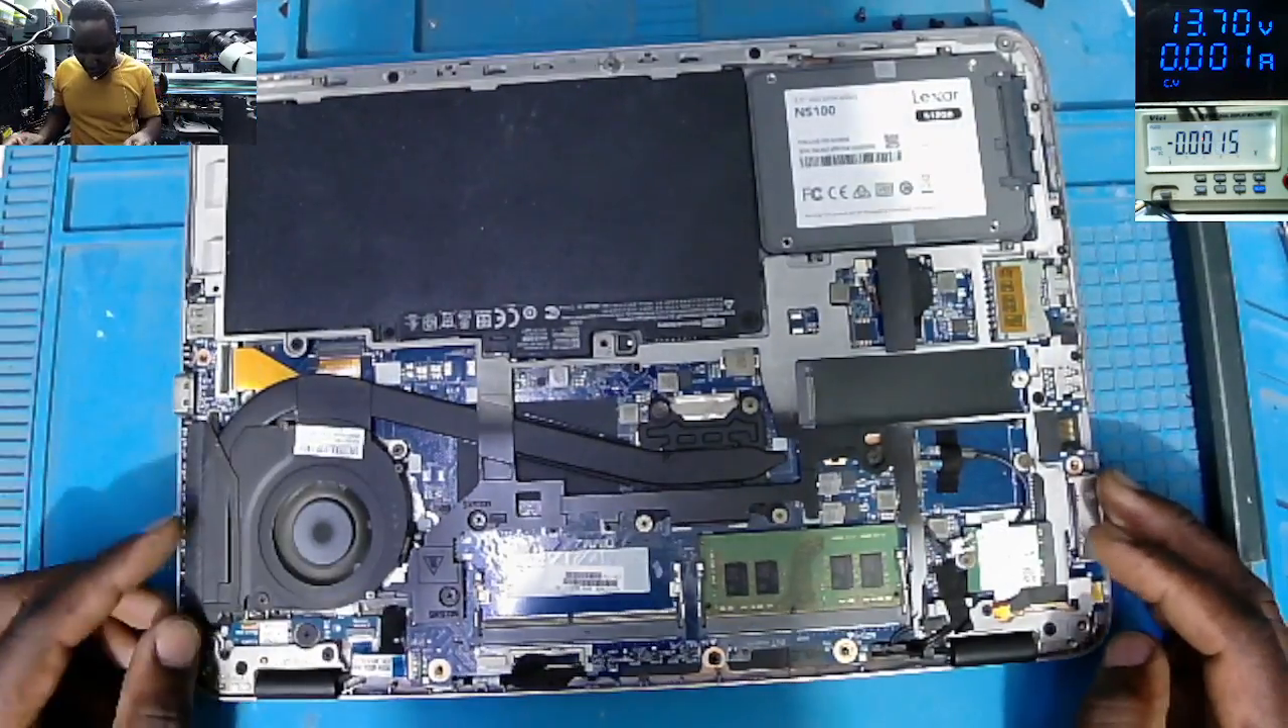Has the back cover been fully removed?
Yes.